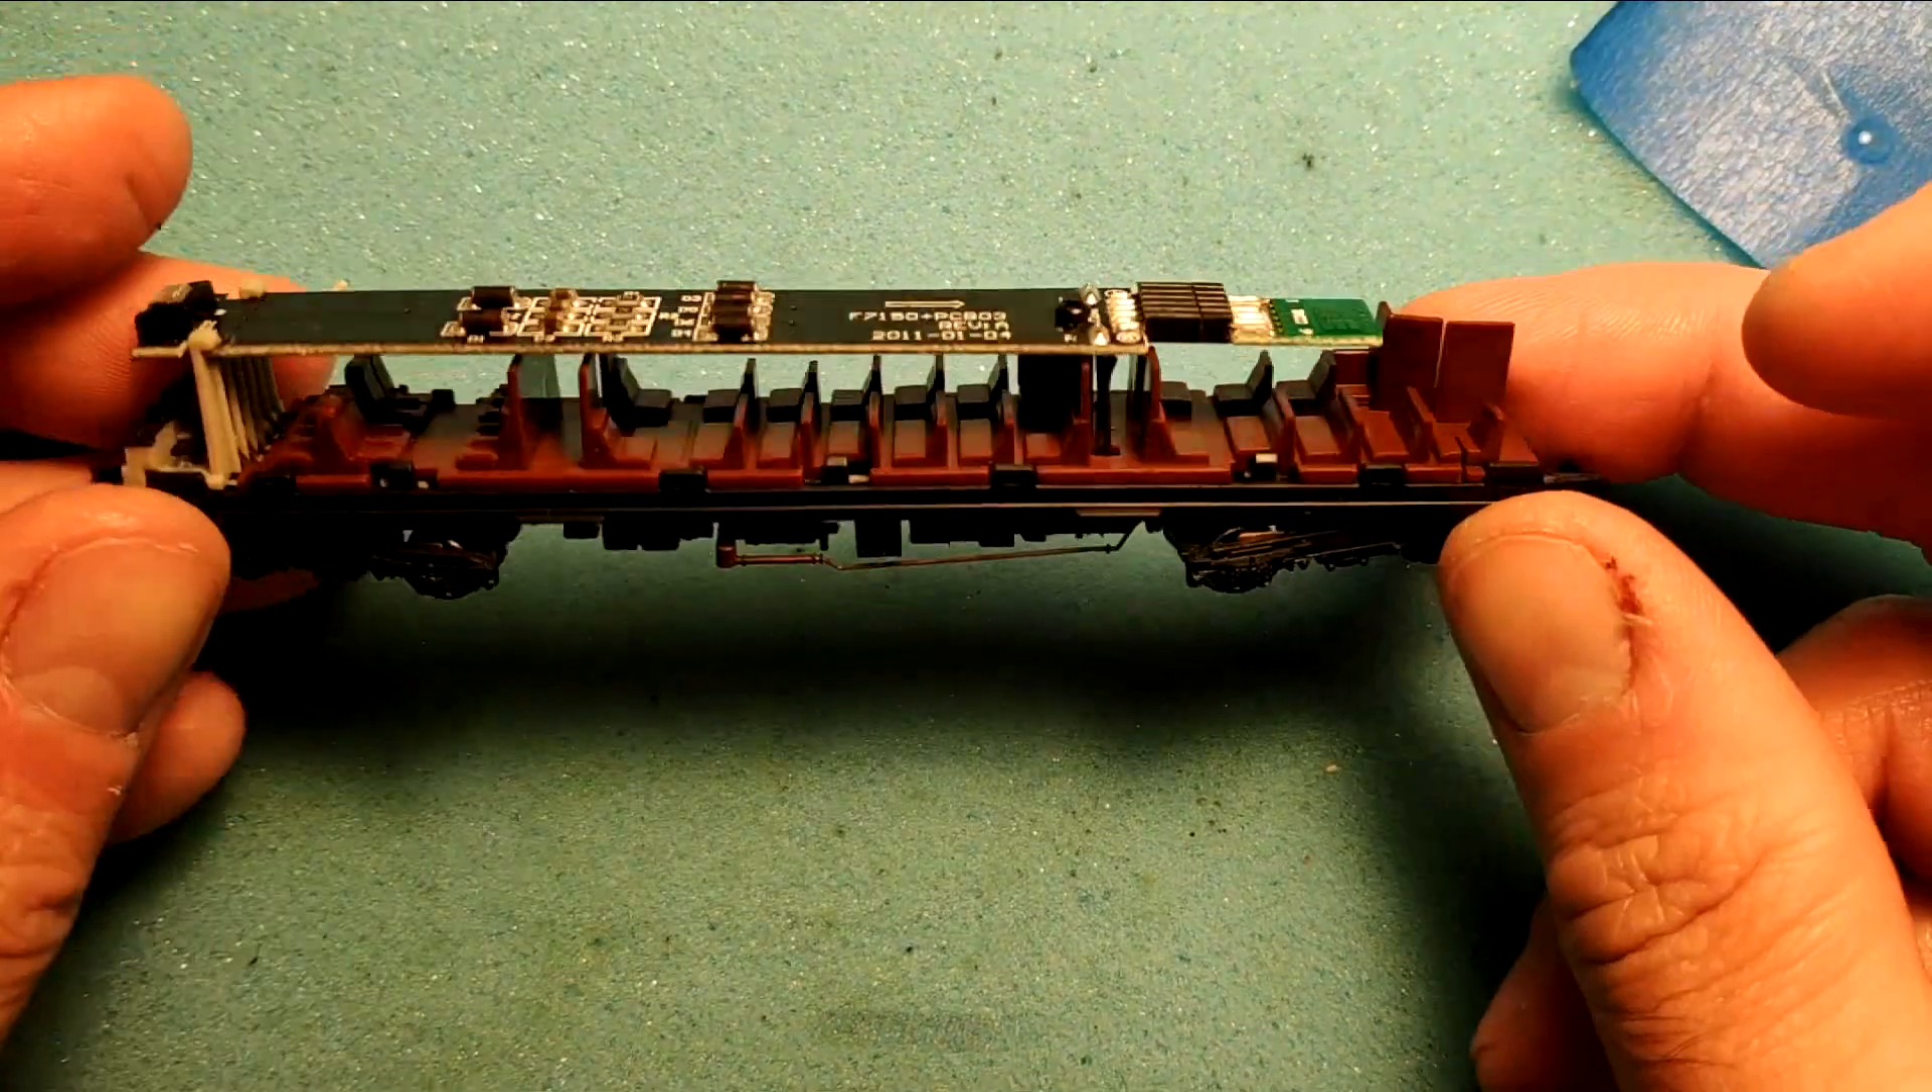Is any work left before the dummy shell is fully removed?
No.